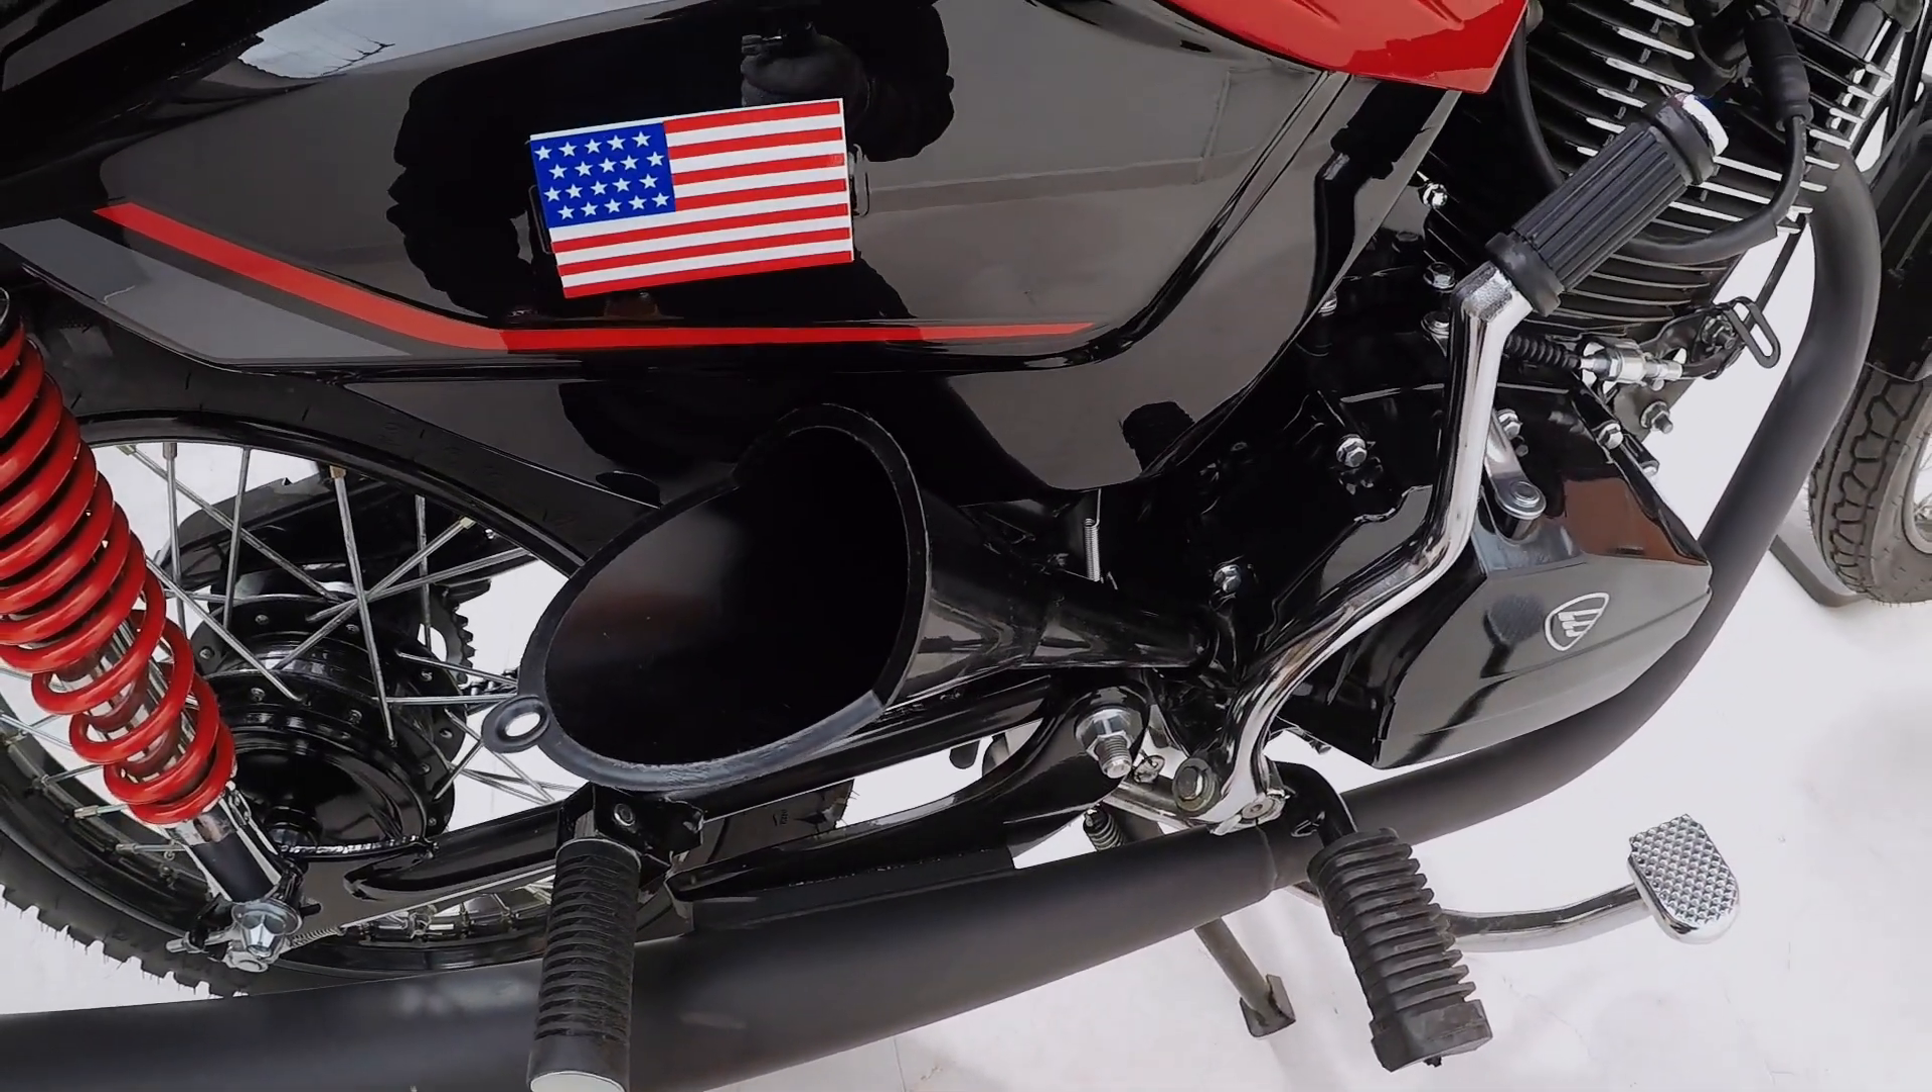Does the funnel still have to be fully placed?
No.